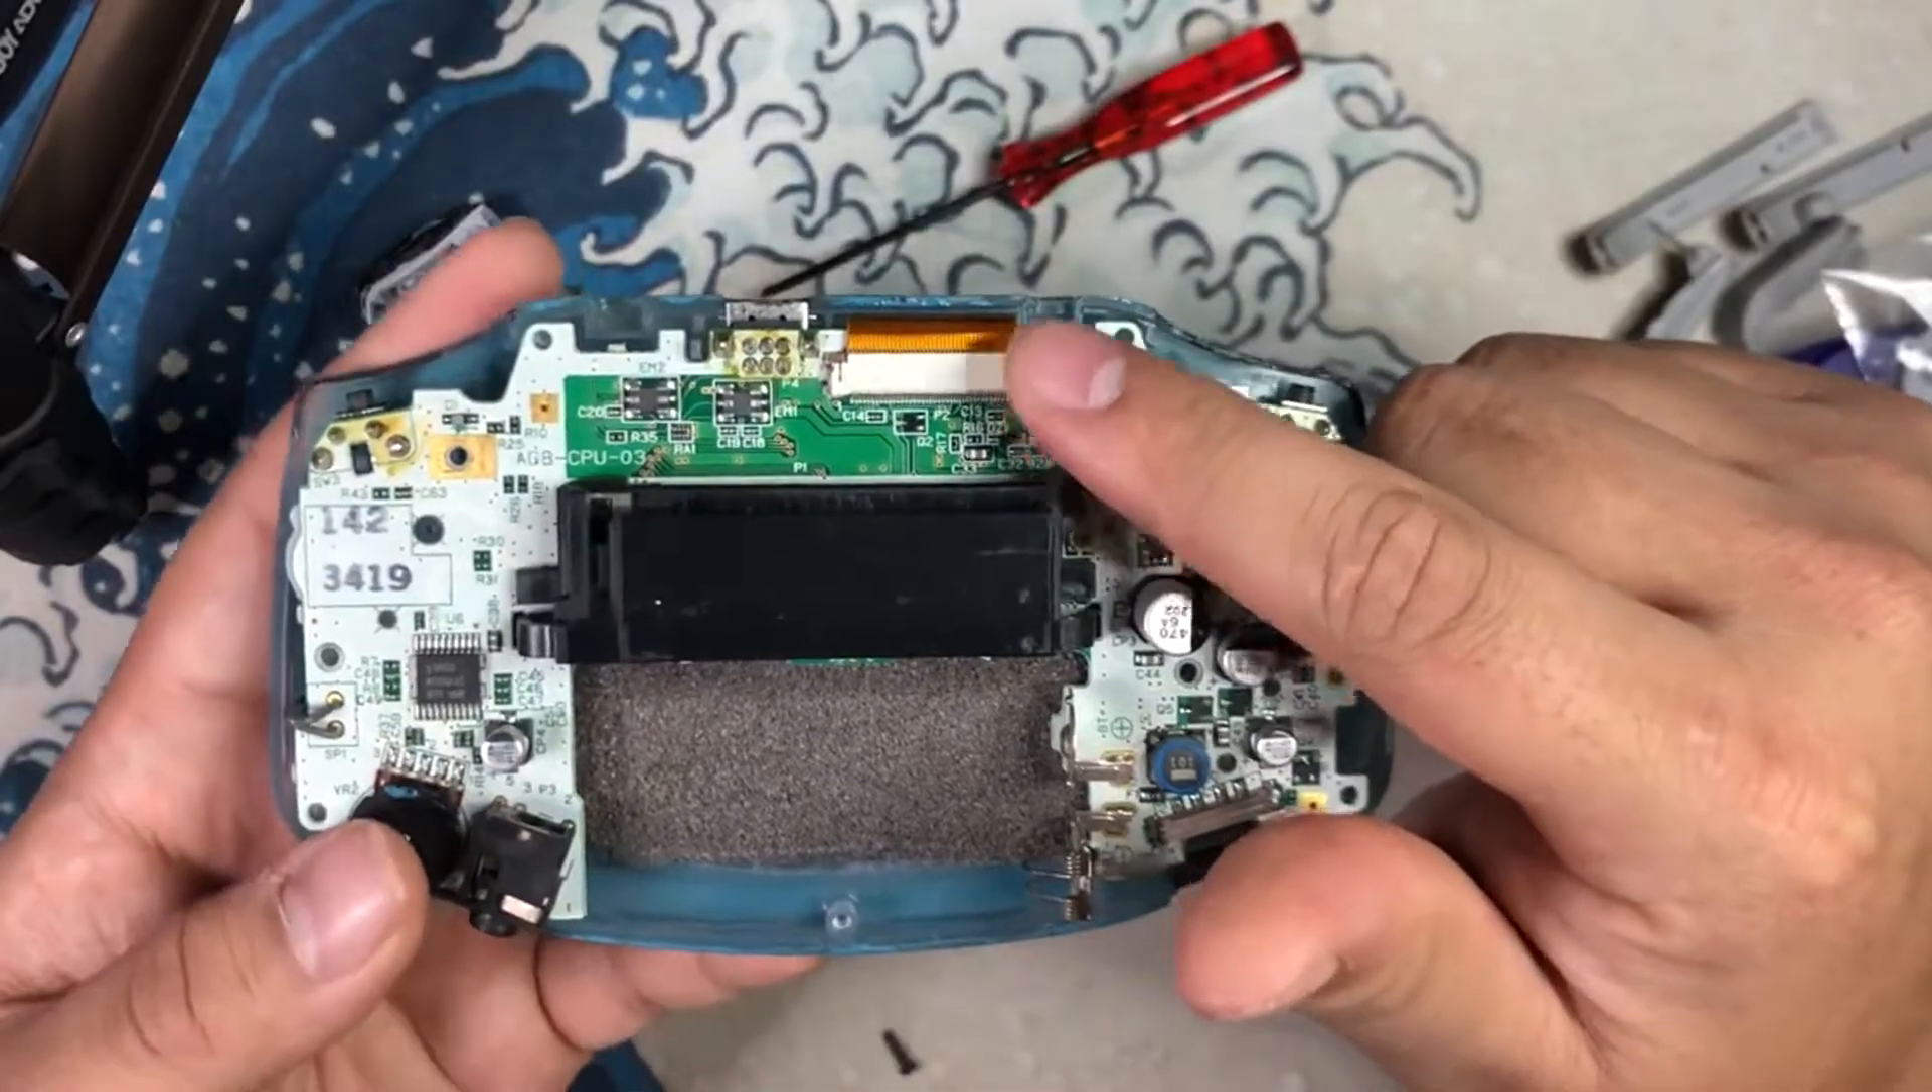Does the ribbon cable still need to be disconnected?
Yes.